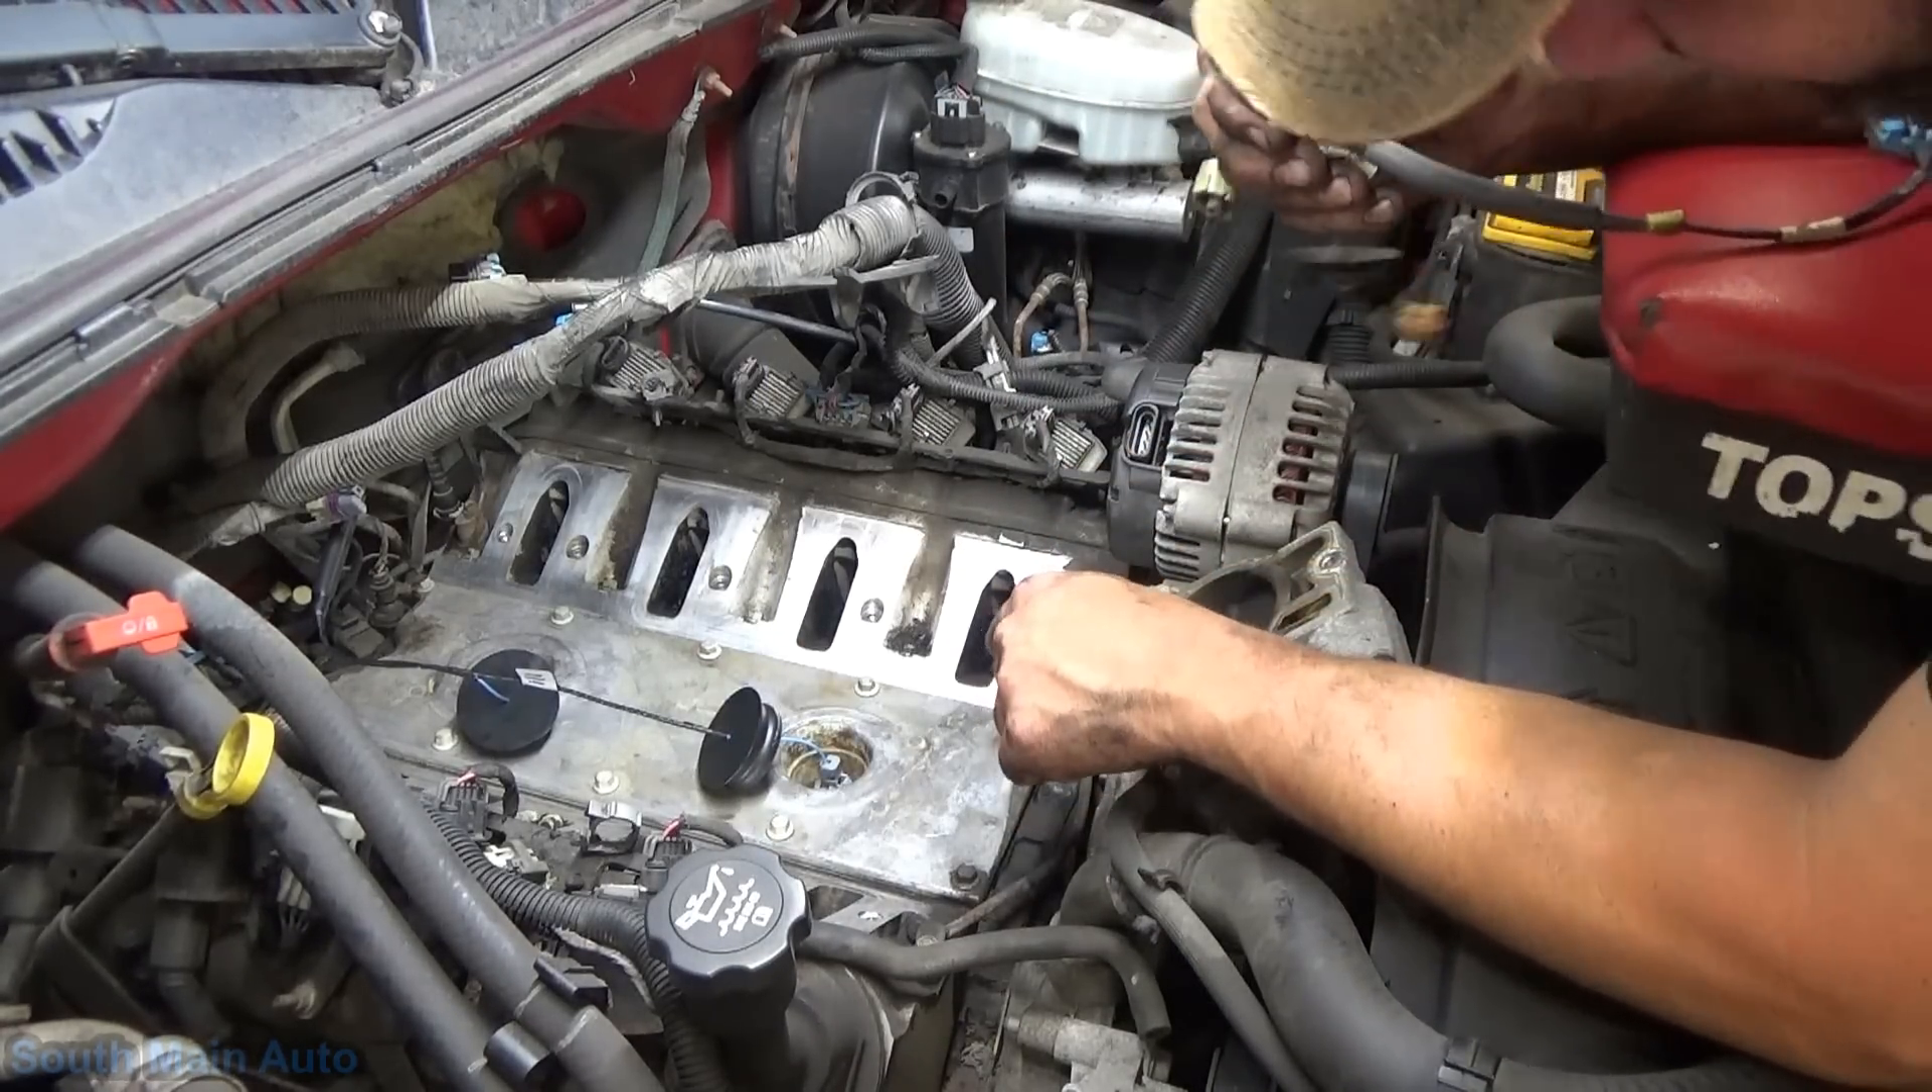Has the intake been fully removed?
Yes.